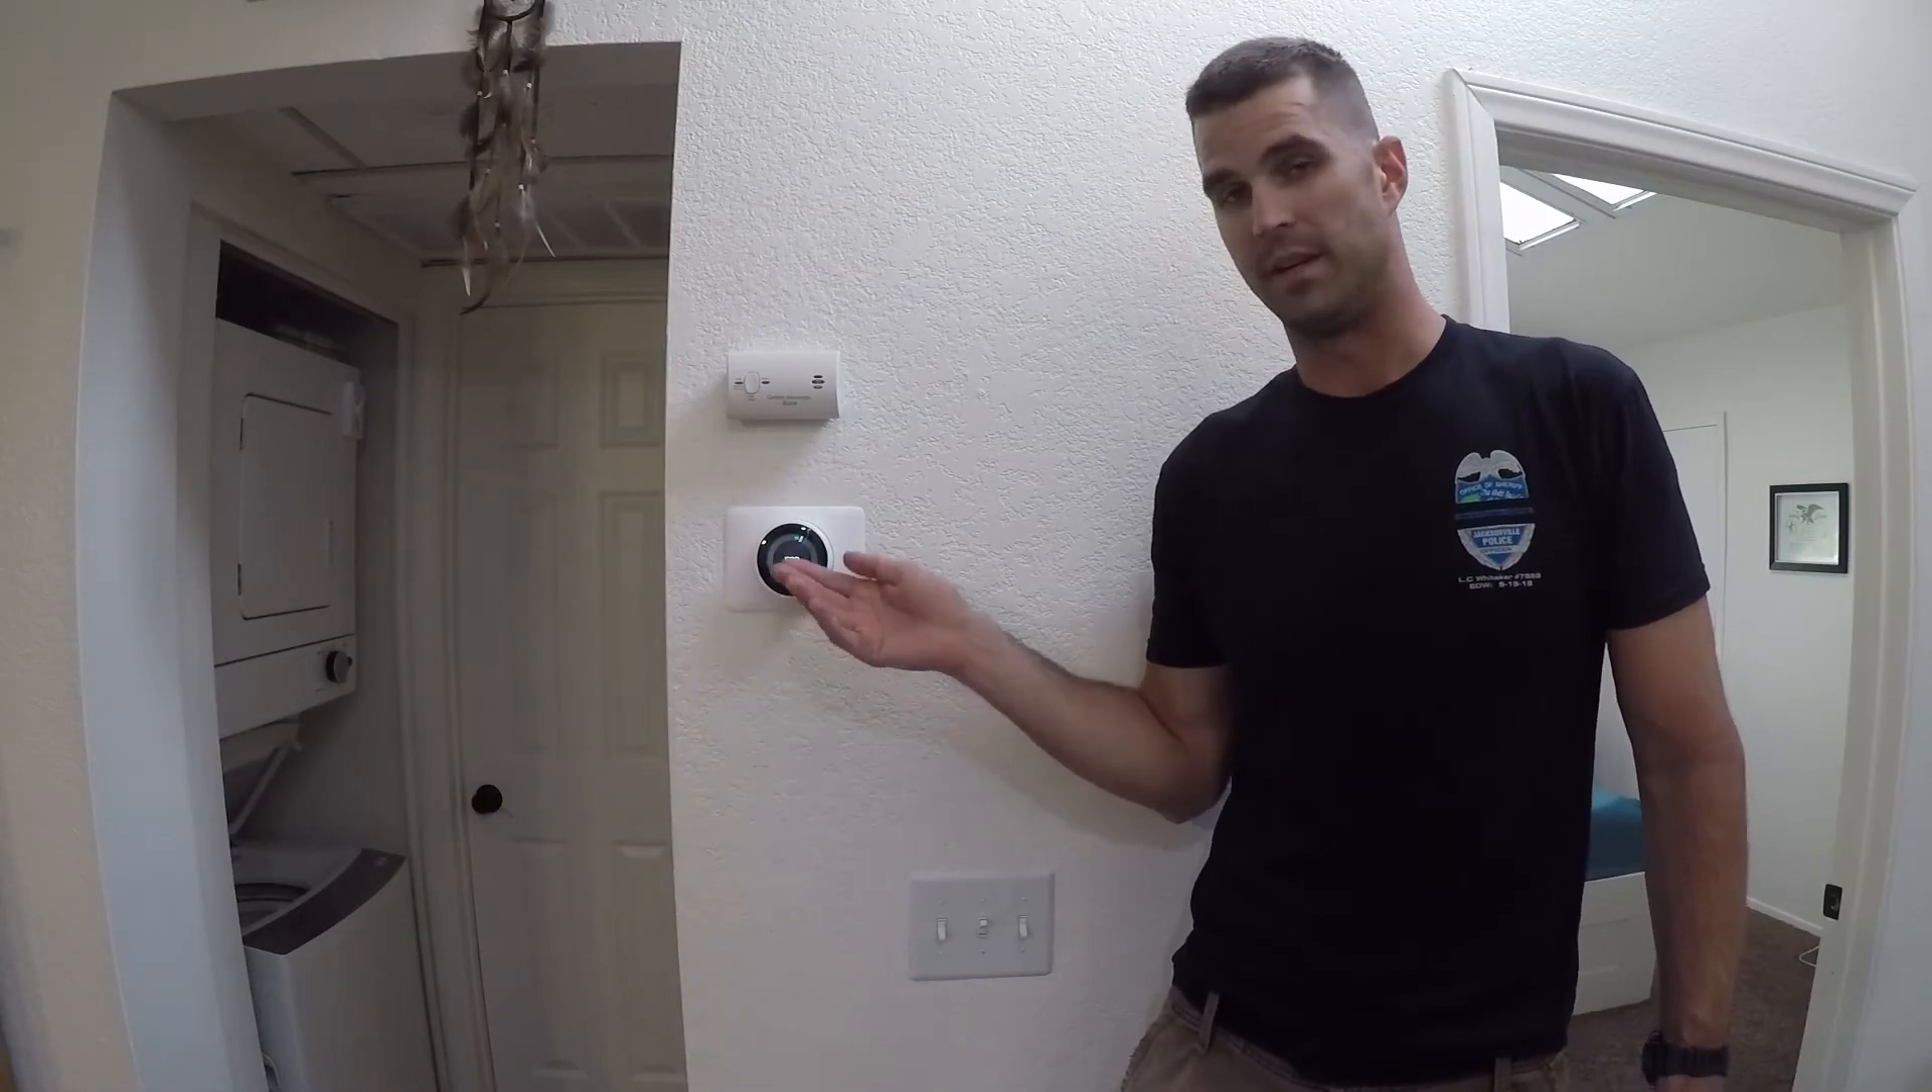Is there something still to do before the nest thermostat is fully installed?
No.